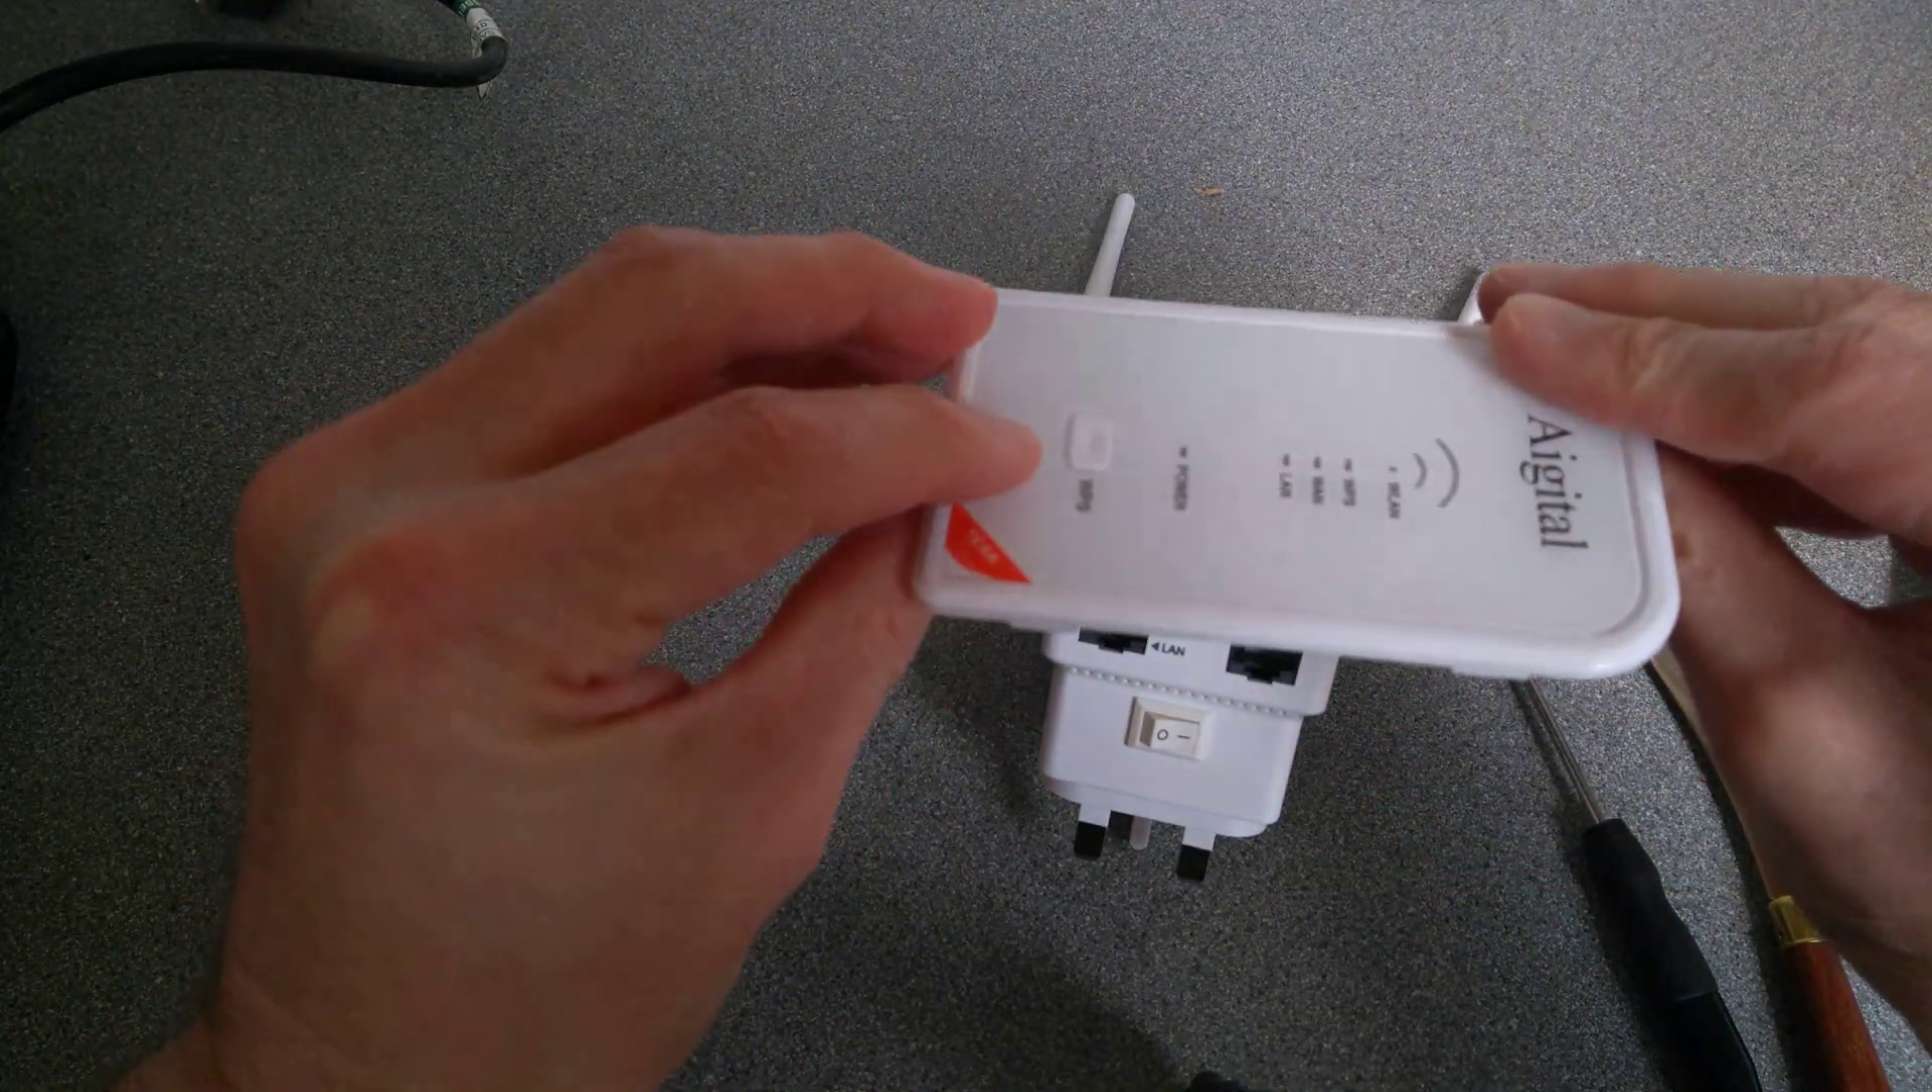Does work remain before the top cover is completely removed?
No.